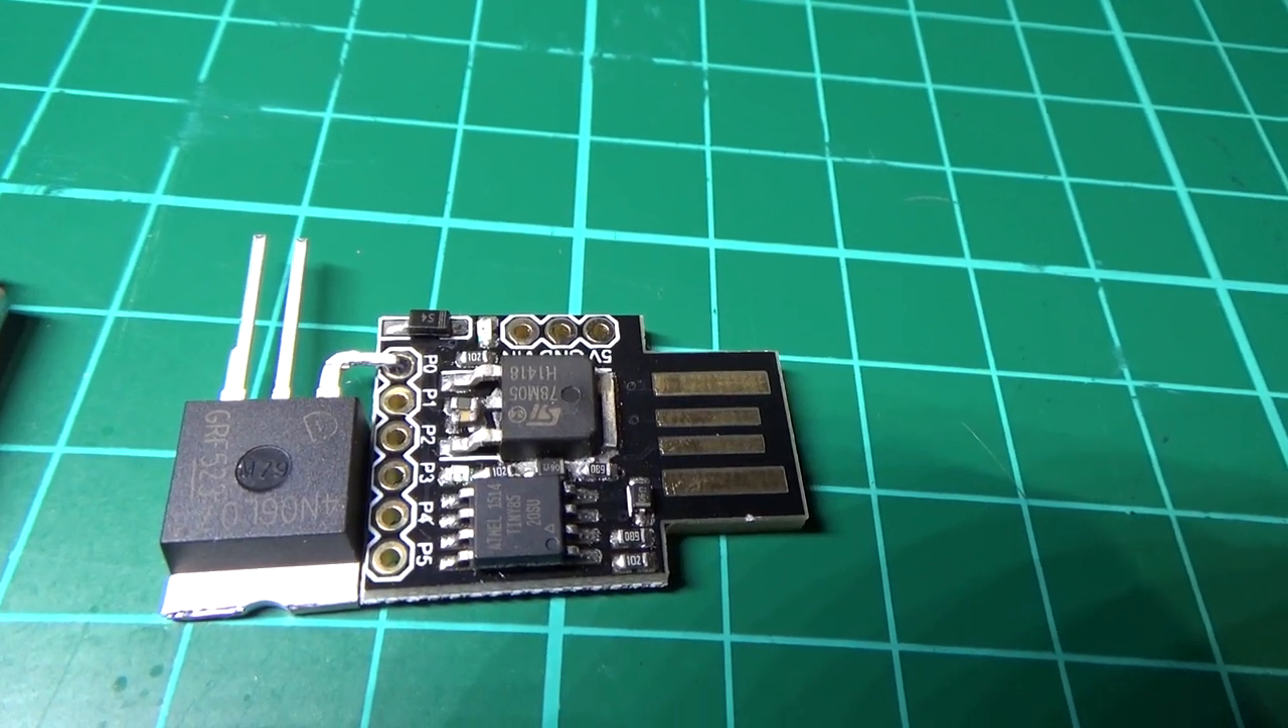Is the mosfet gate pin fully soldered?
Yes.